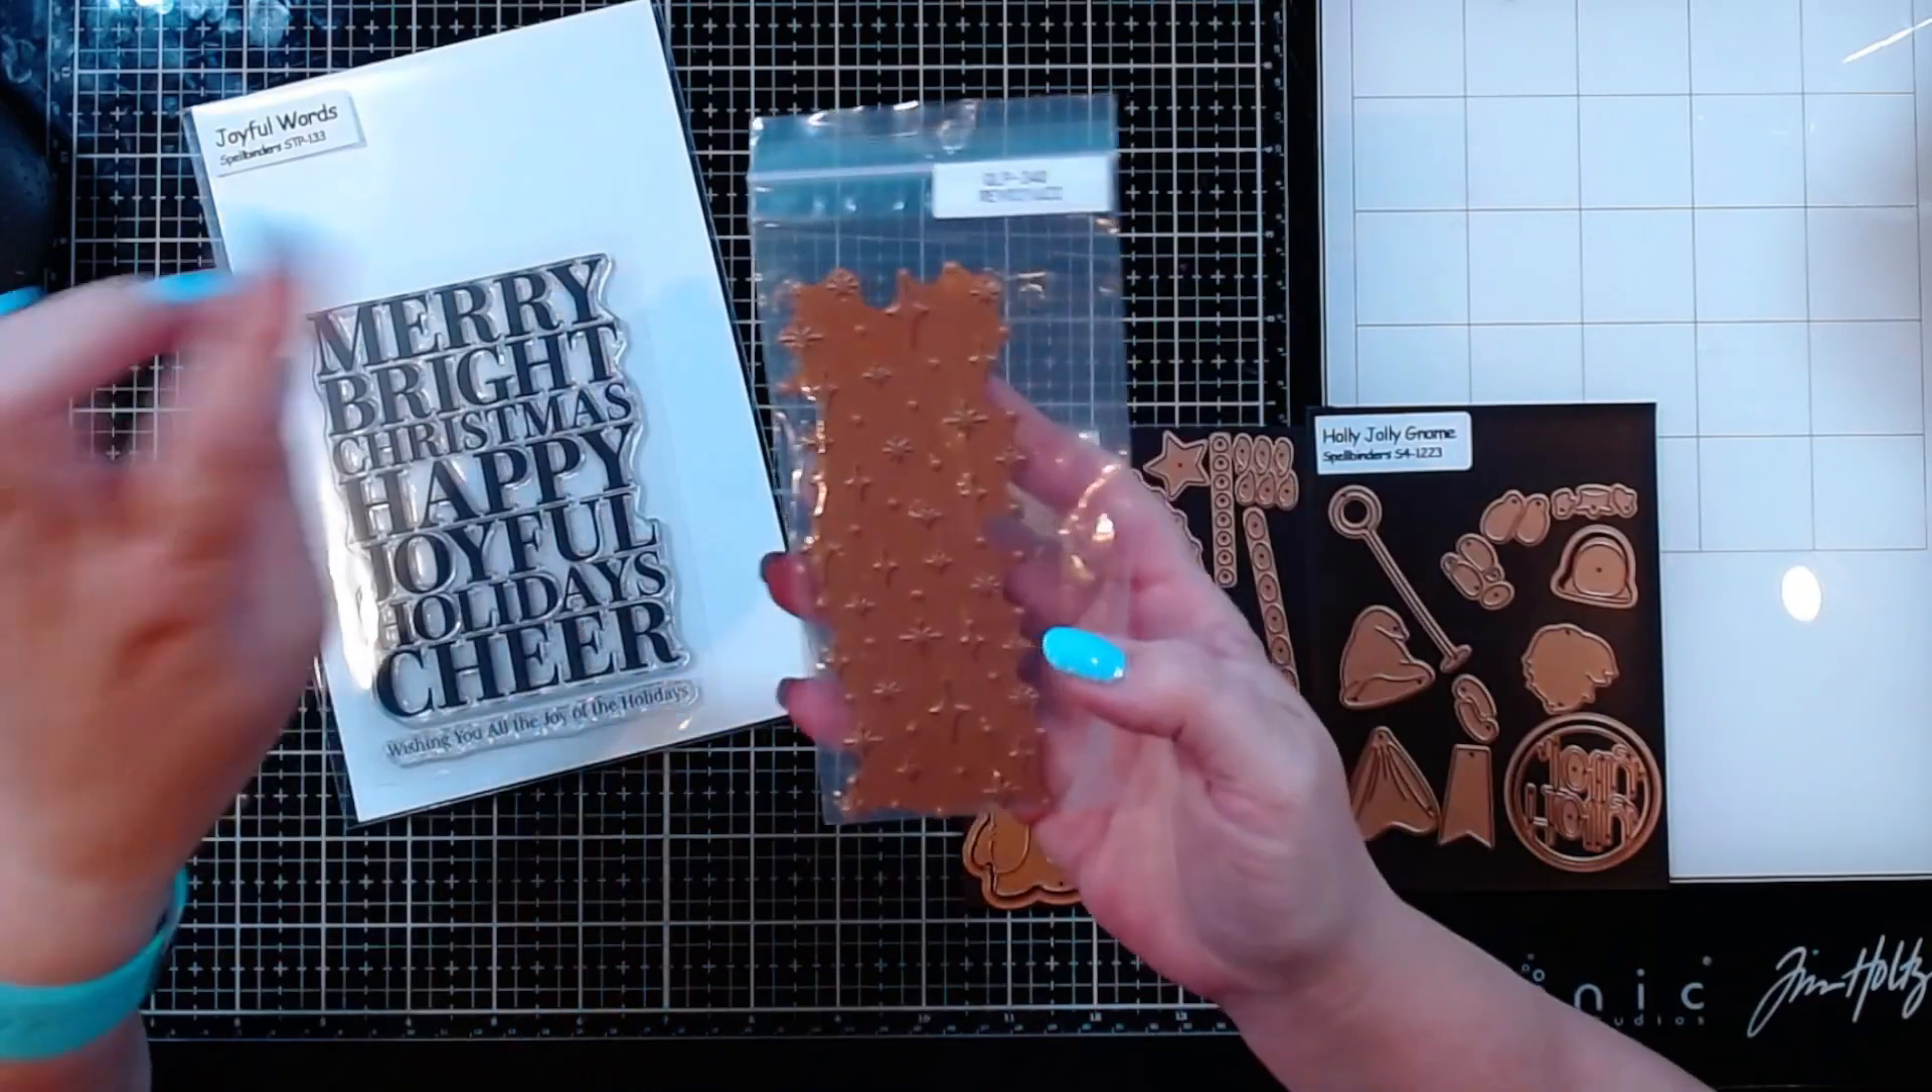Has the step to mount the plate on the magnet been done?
No.